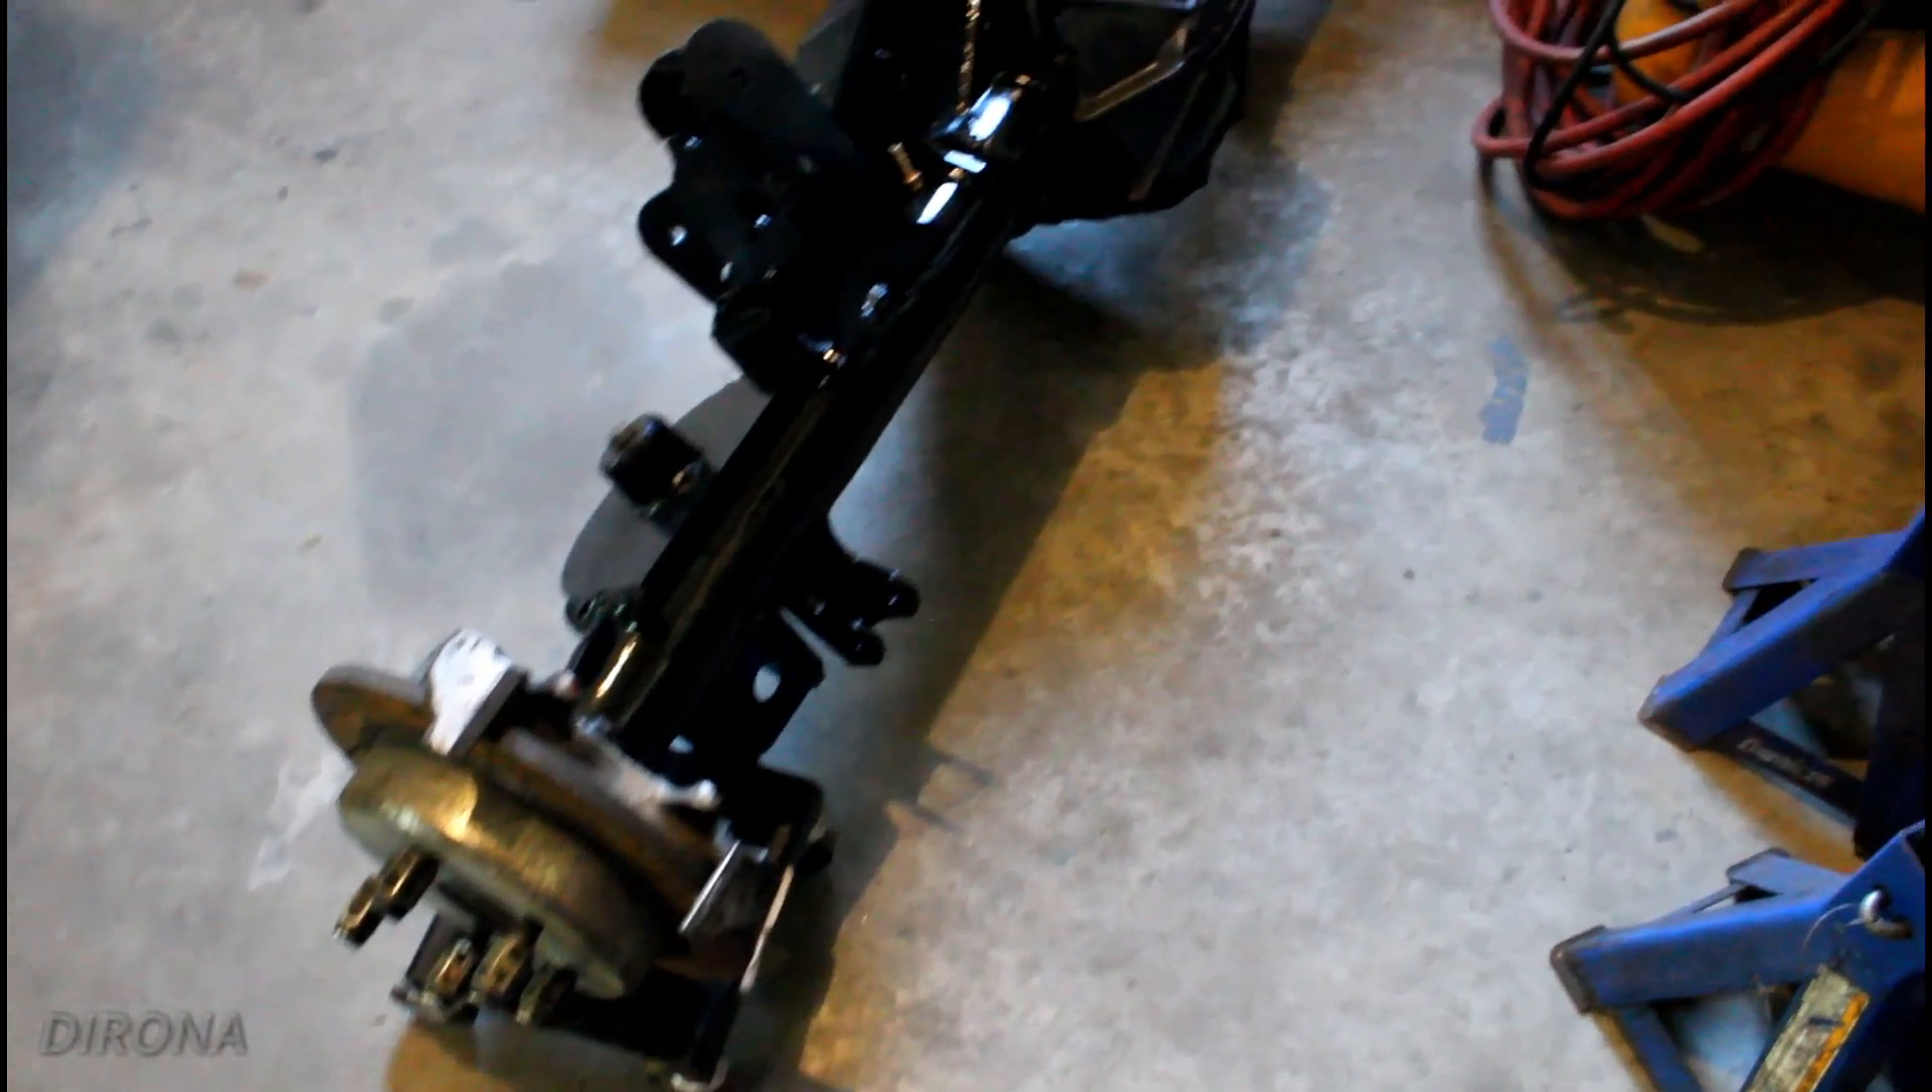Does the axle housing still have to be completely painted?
No.